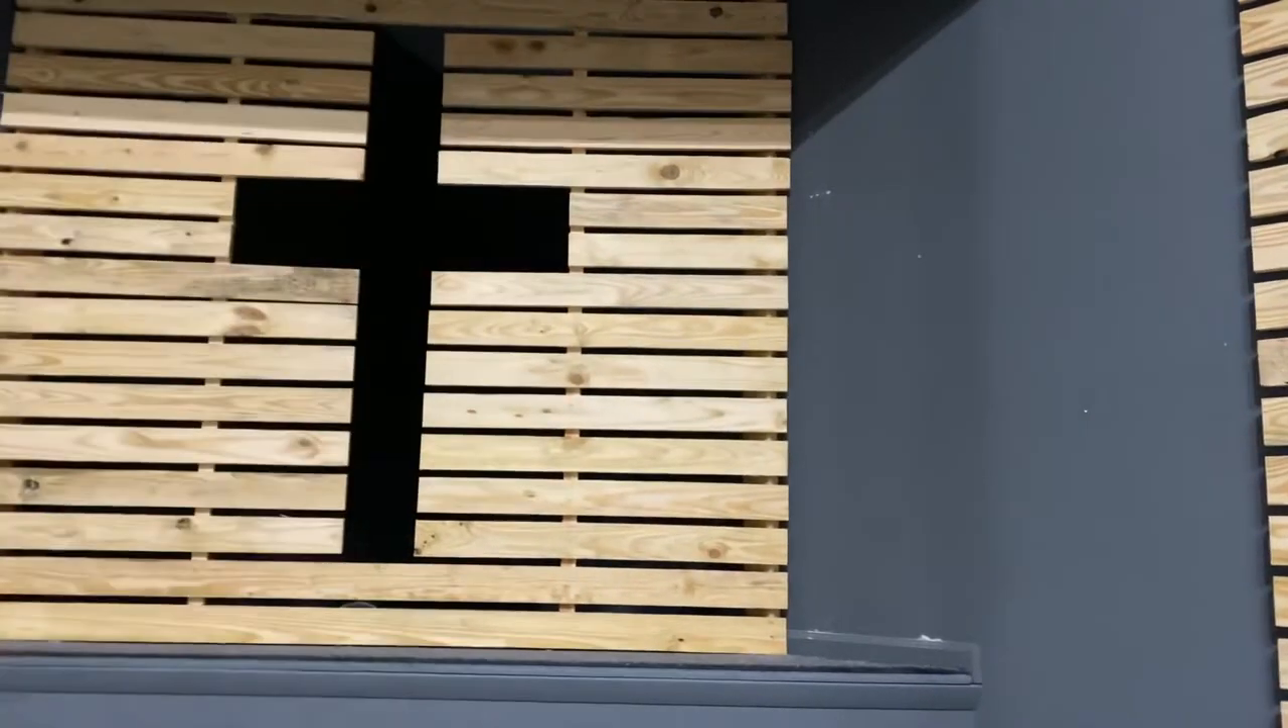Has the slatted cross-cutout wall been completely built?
Yes.